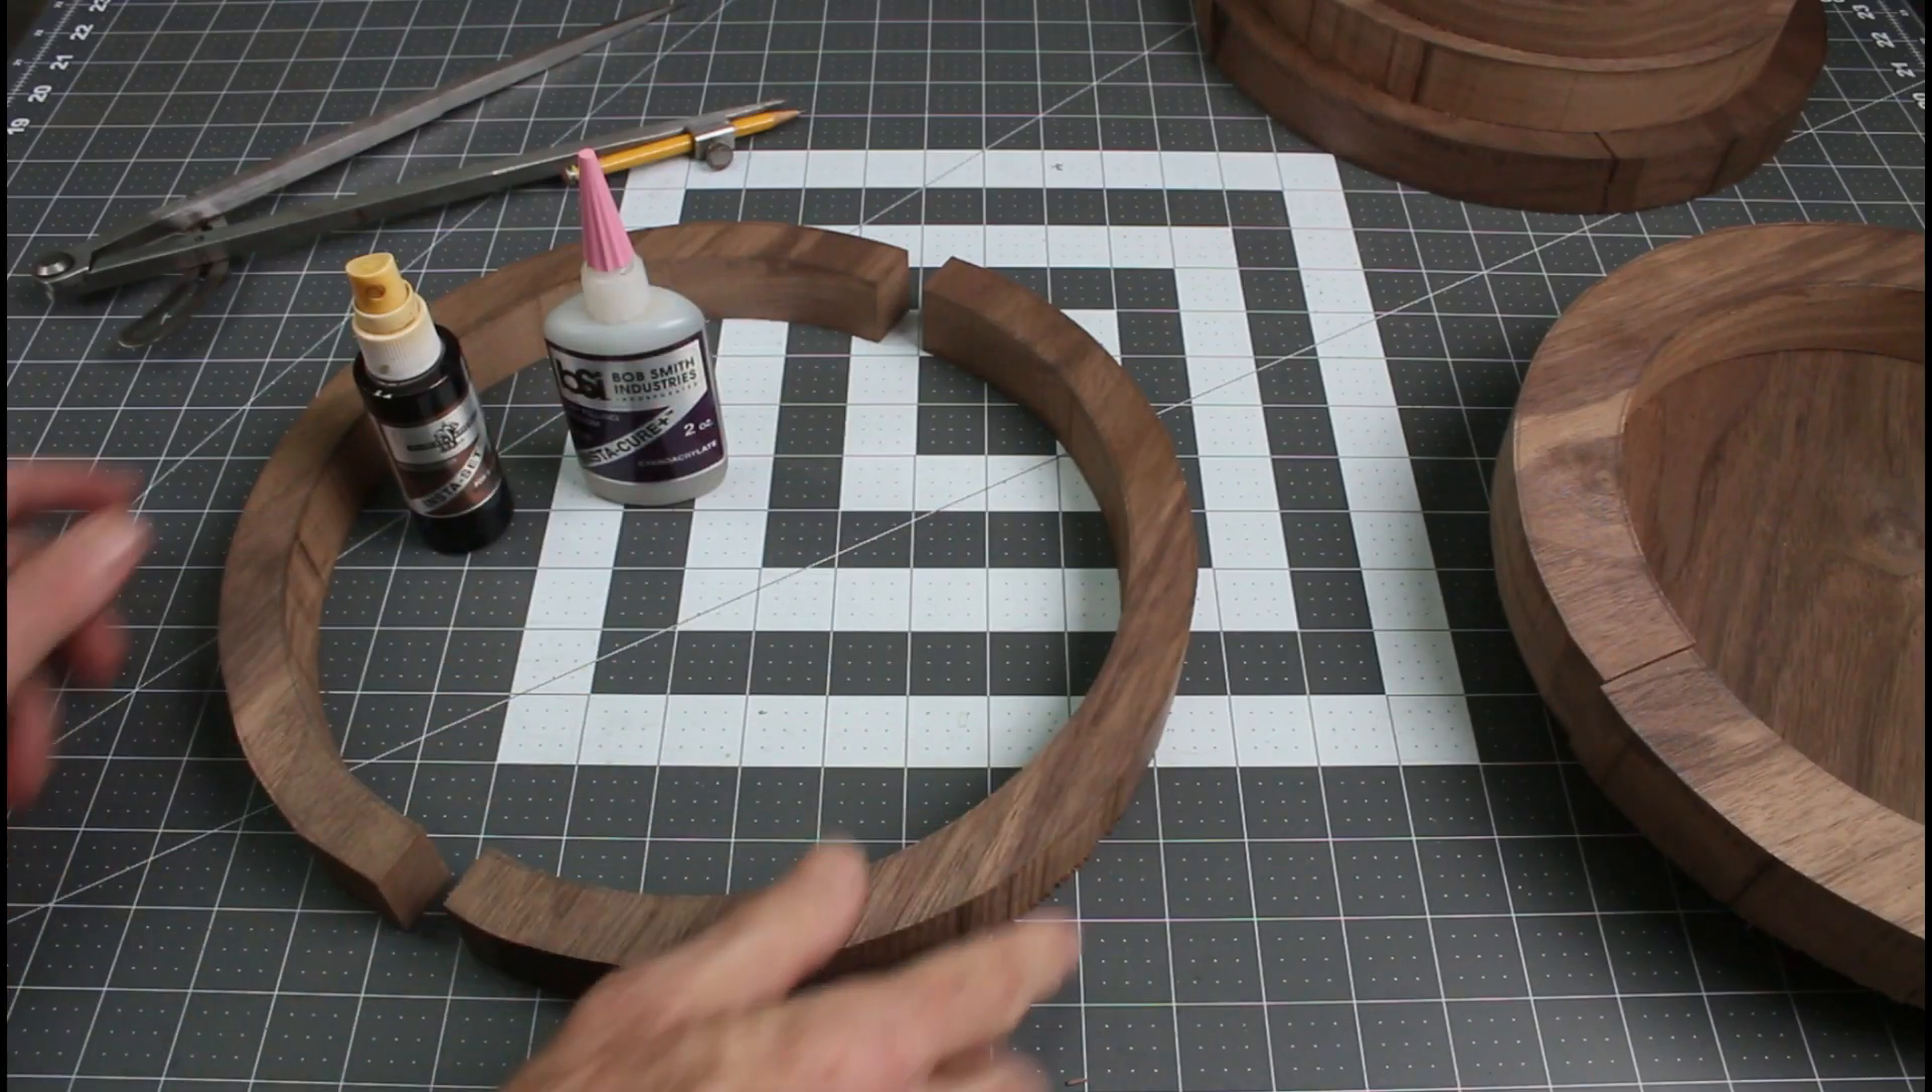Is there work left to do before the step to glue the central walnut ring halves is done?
Yes.